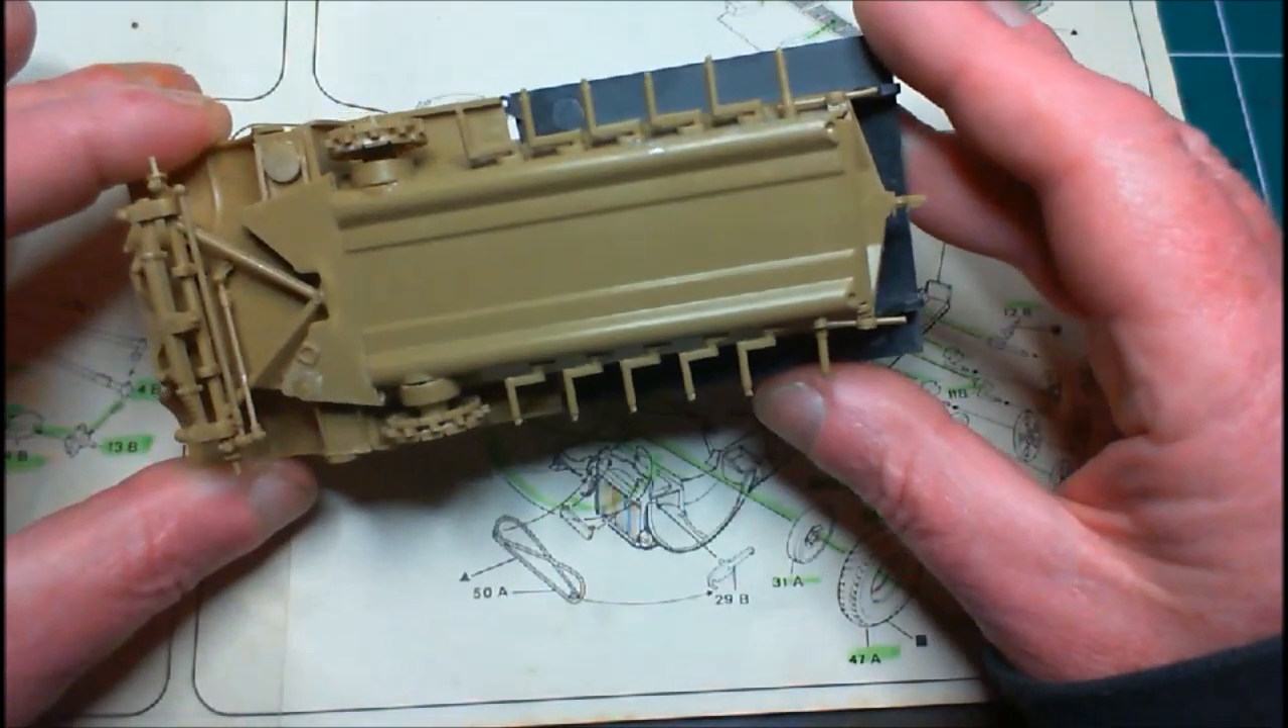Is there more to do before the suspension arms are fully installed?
No.